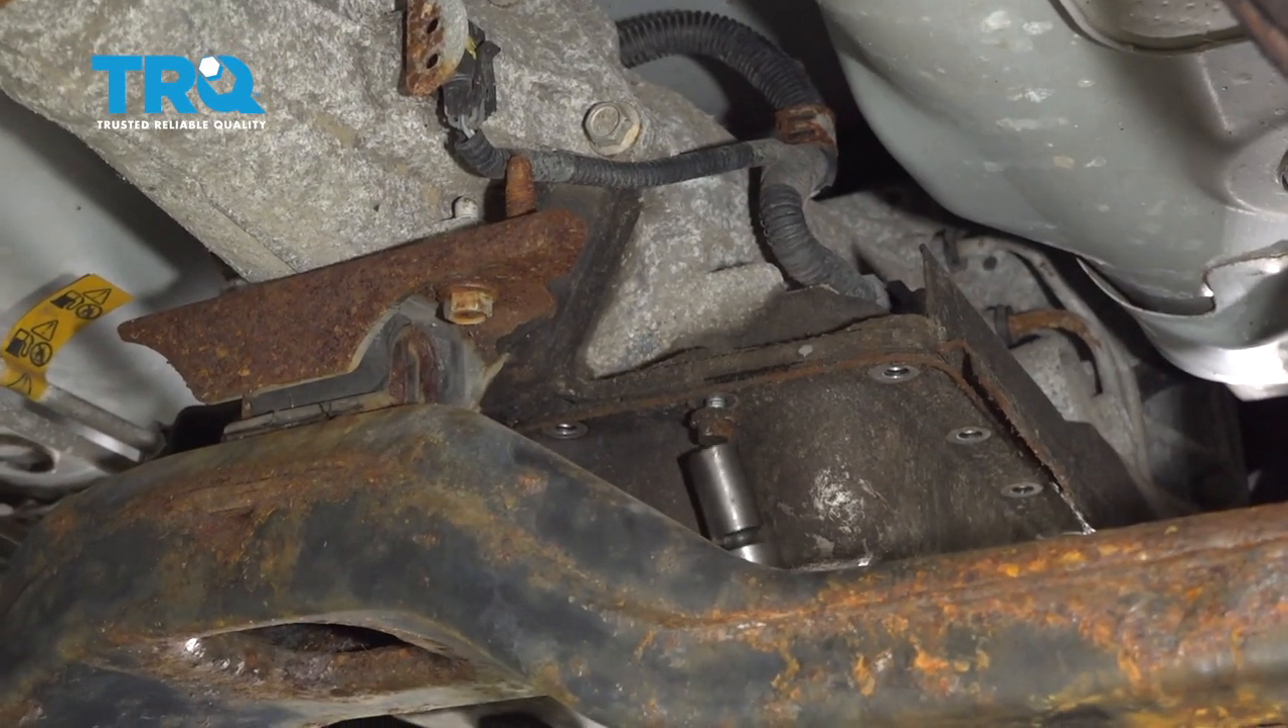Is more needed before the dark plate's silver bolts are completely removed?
Yes.